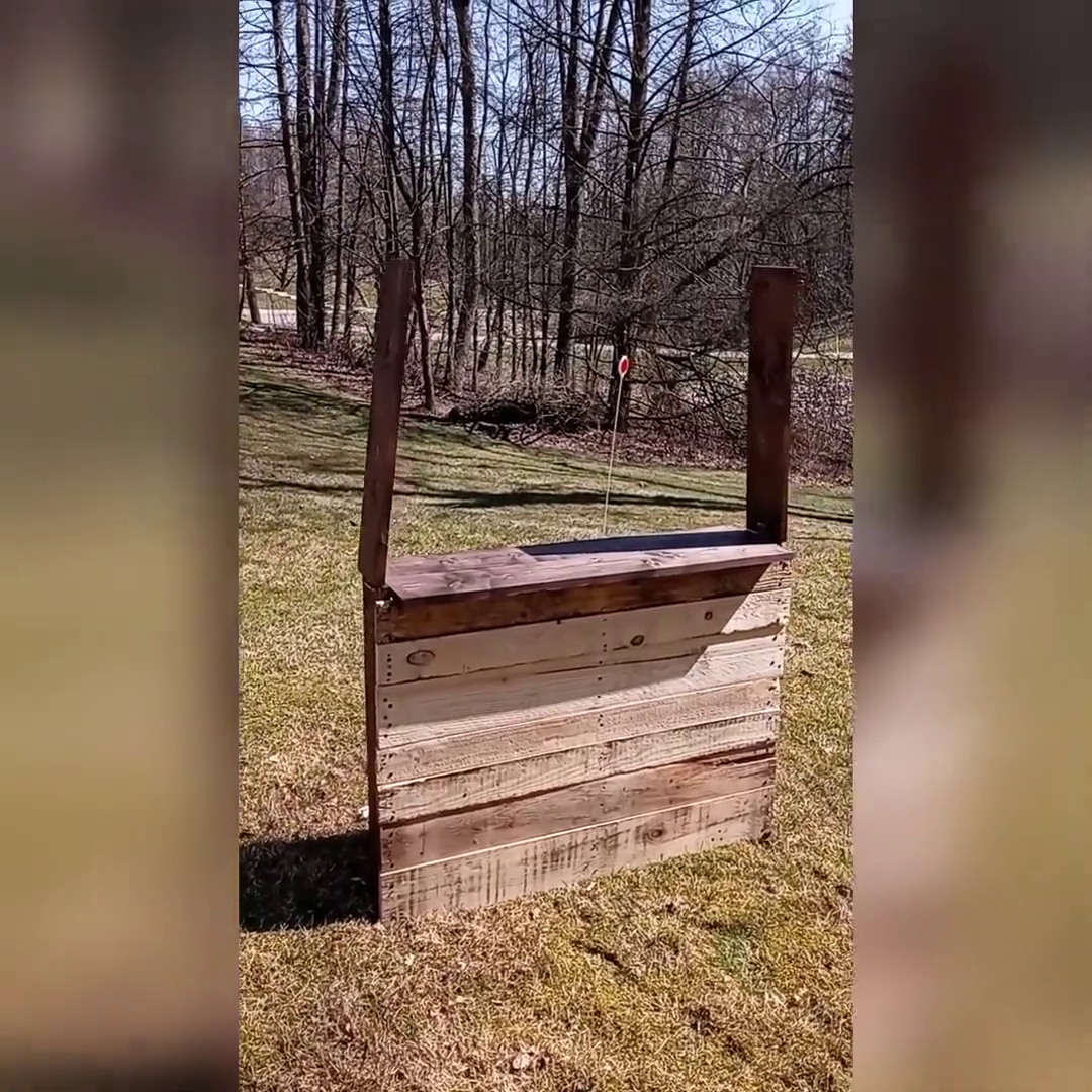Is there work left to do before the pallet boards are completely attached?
No.